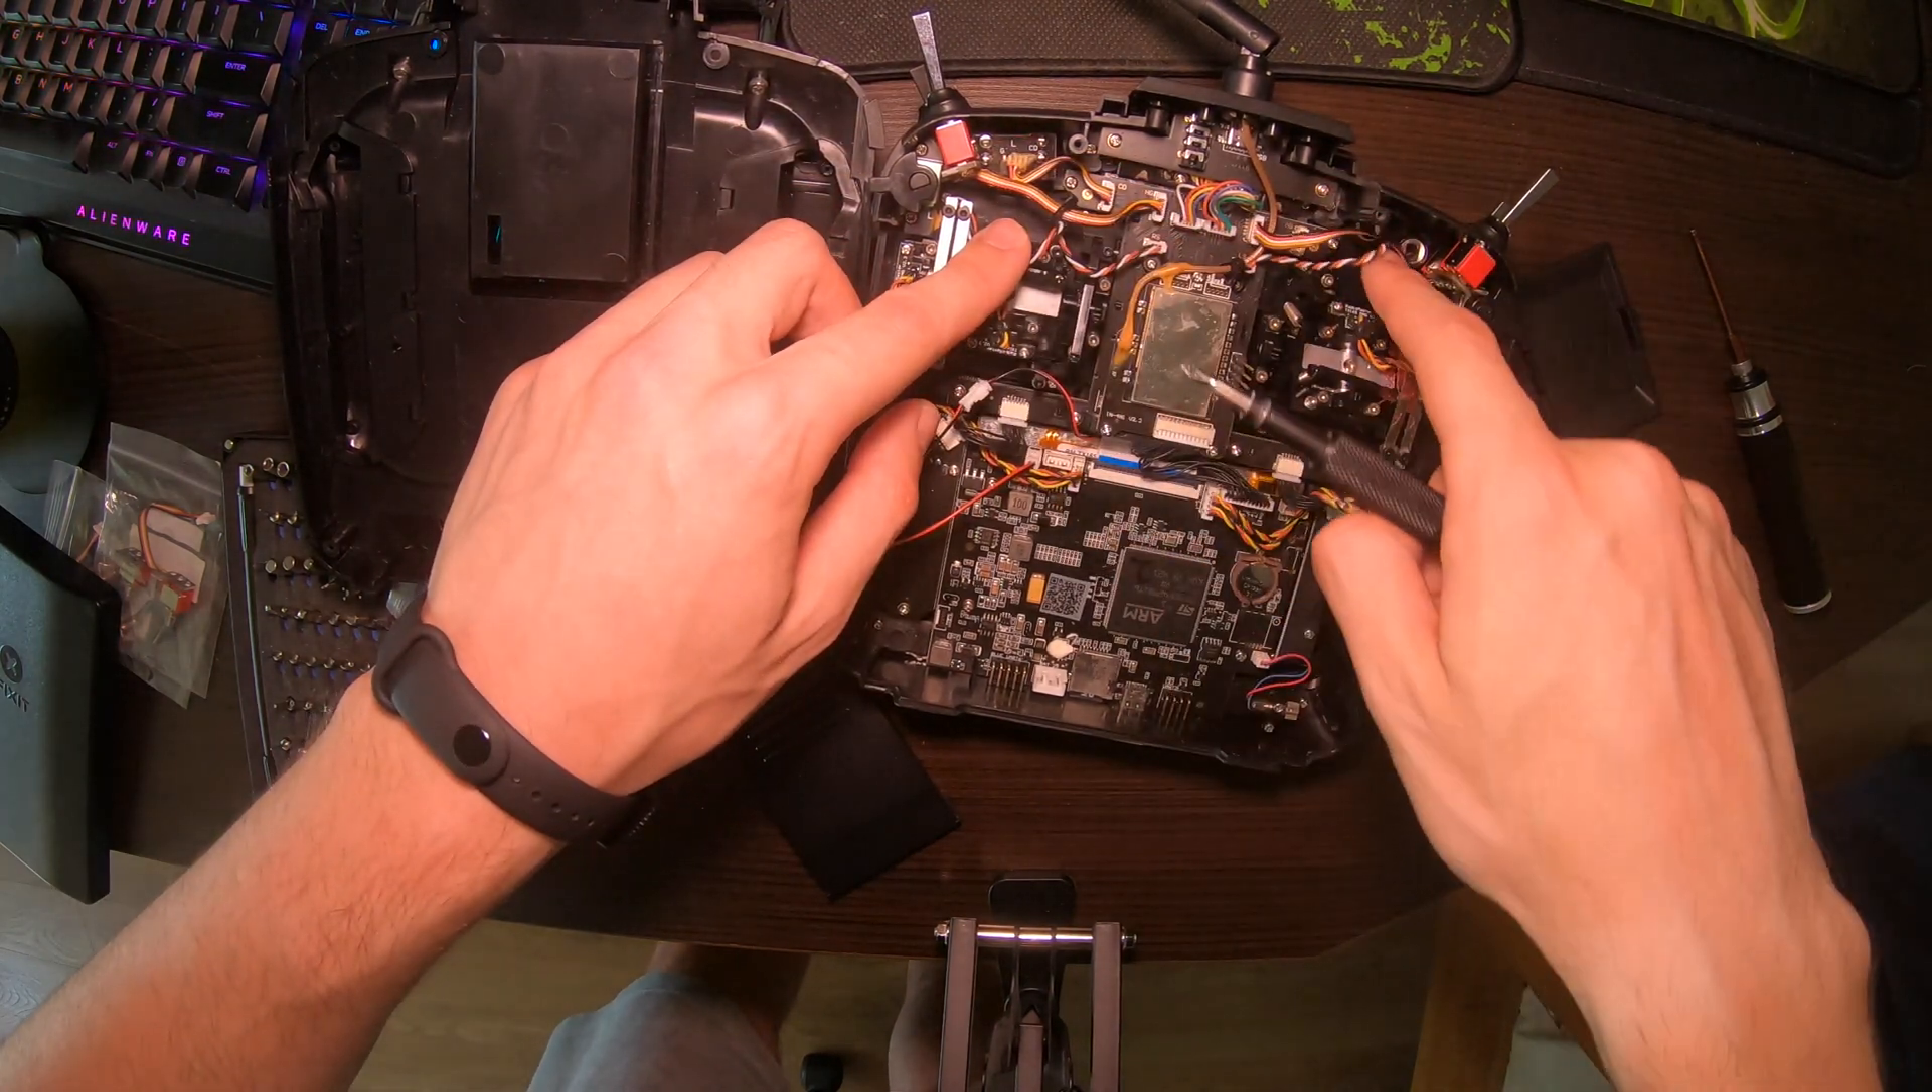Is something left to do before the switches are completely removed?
Yes.